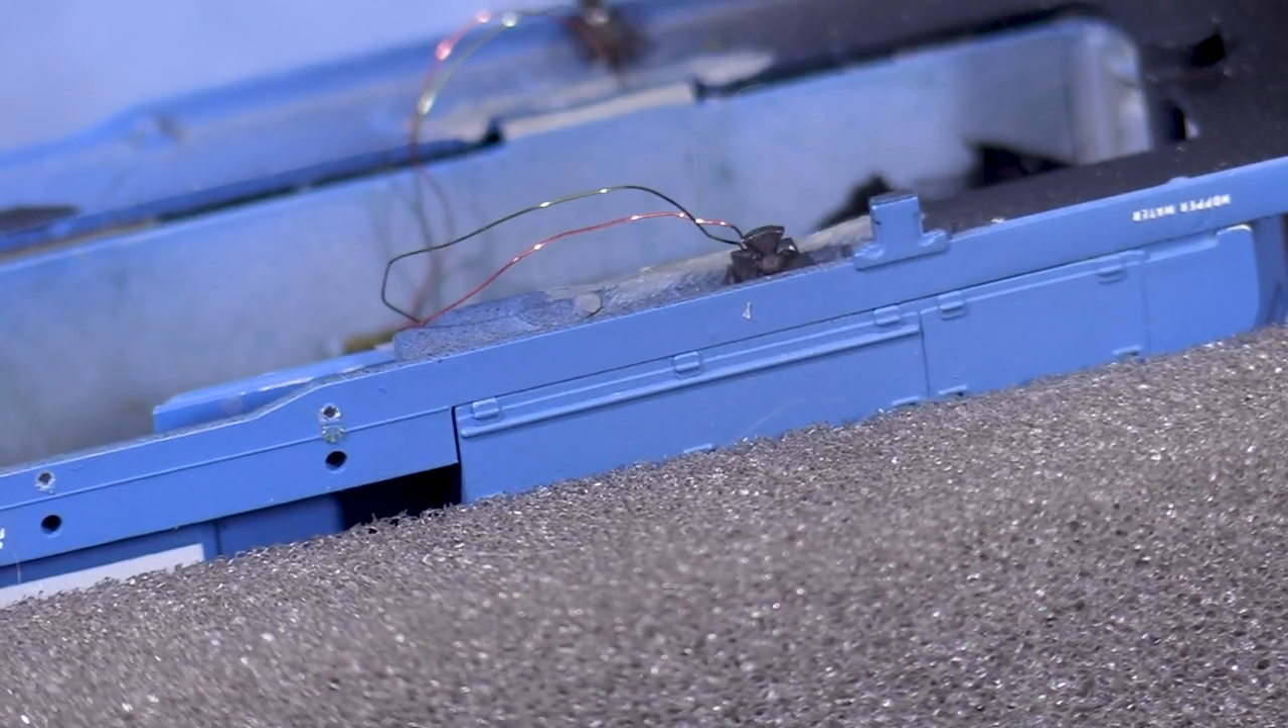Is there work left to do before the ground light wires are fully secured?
Yes.